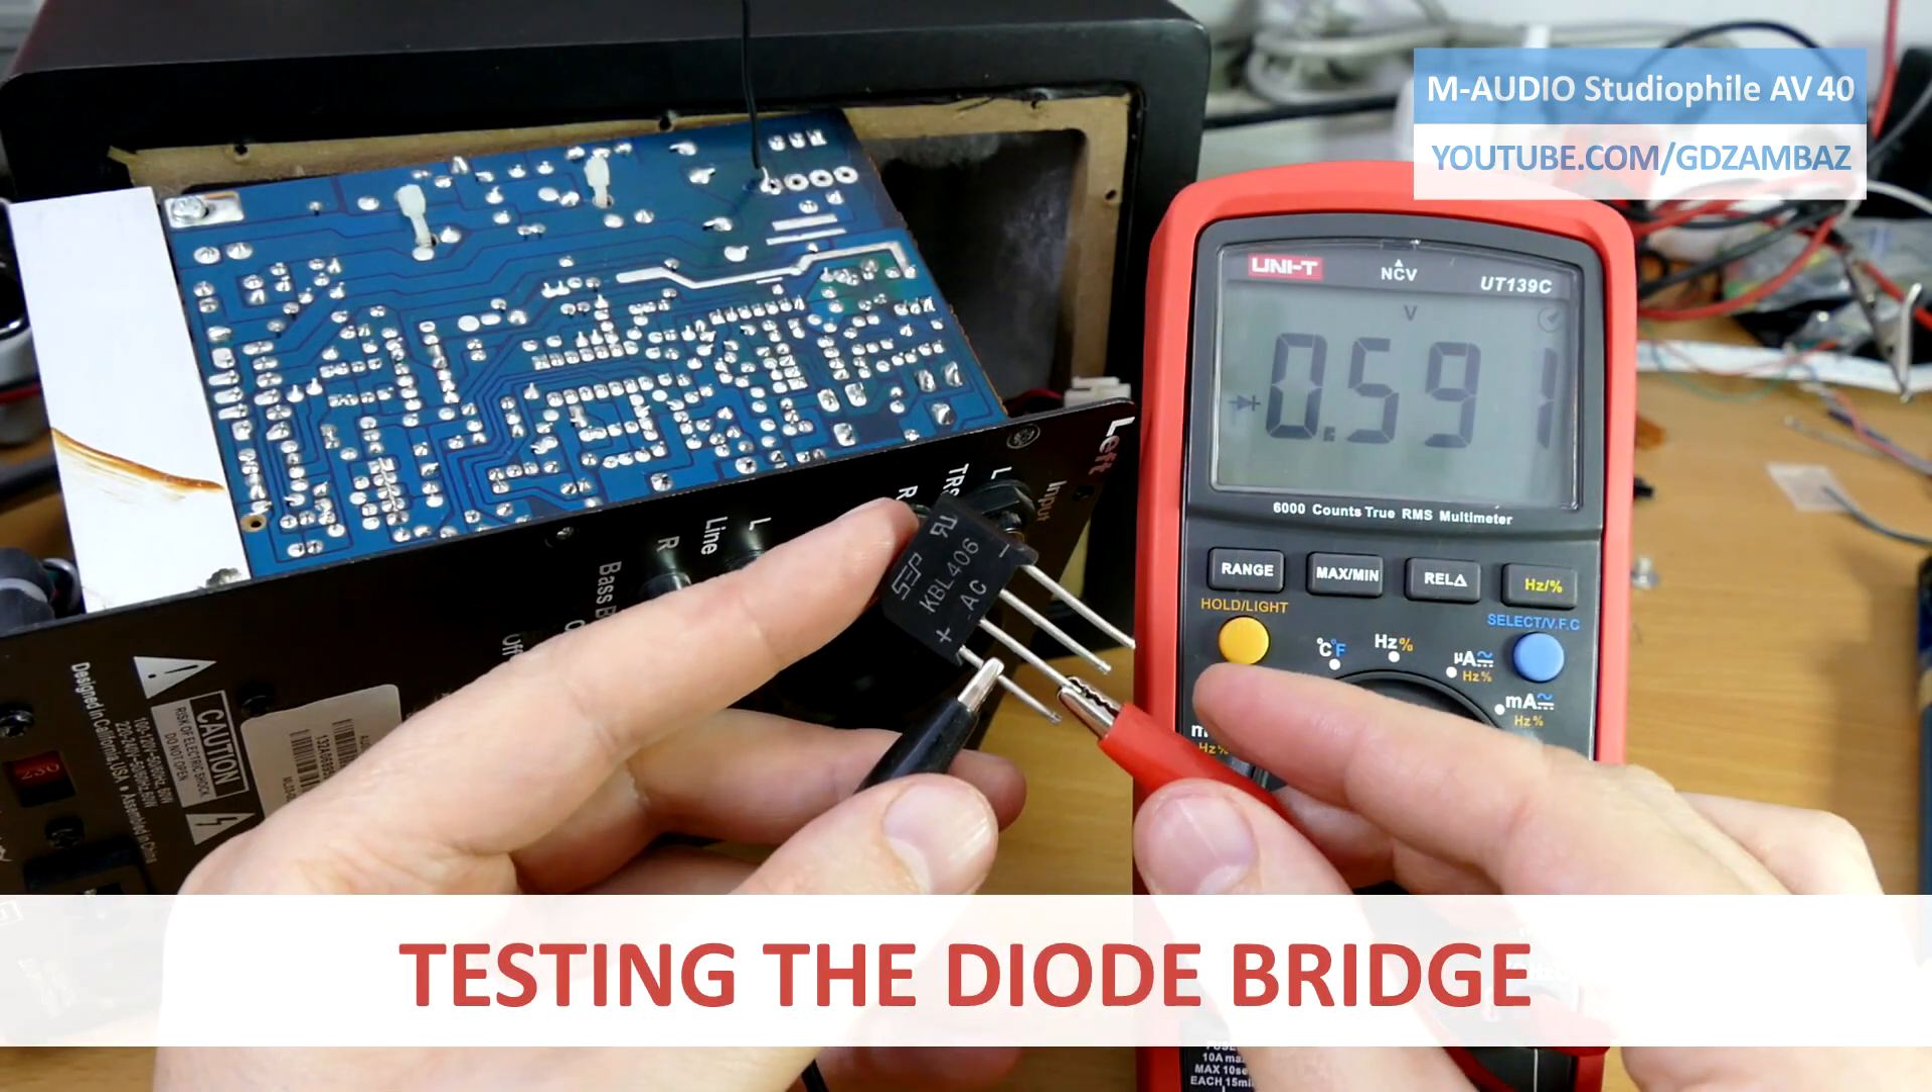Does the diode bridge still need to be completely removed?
No.